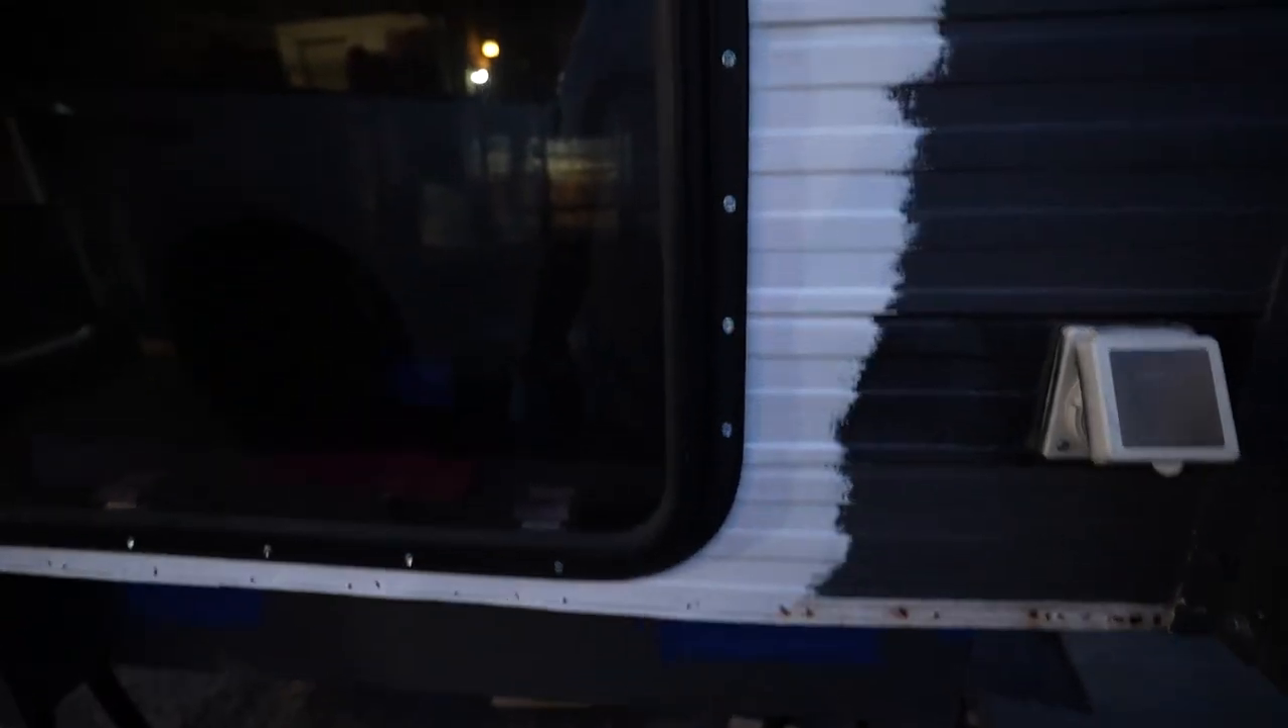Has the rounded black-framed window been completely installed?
Yes.